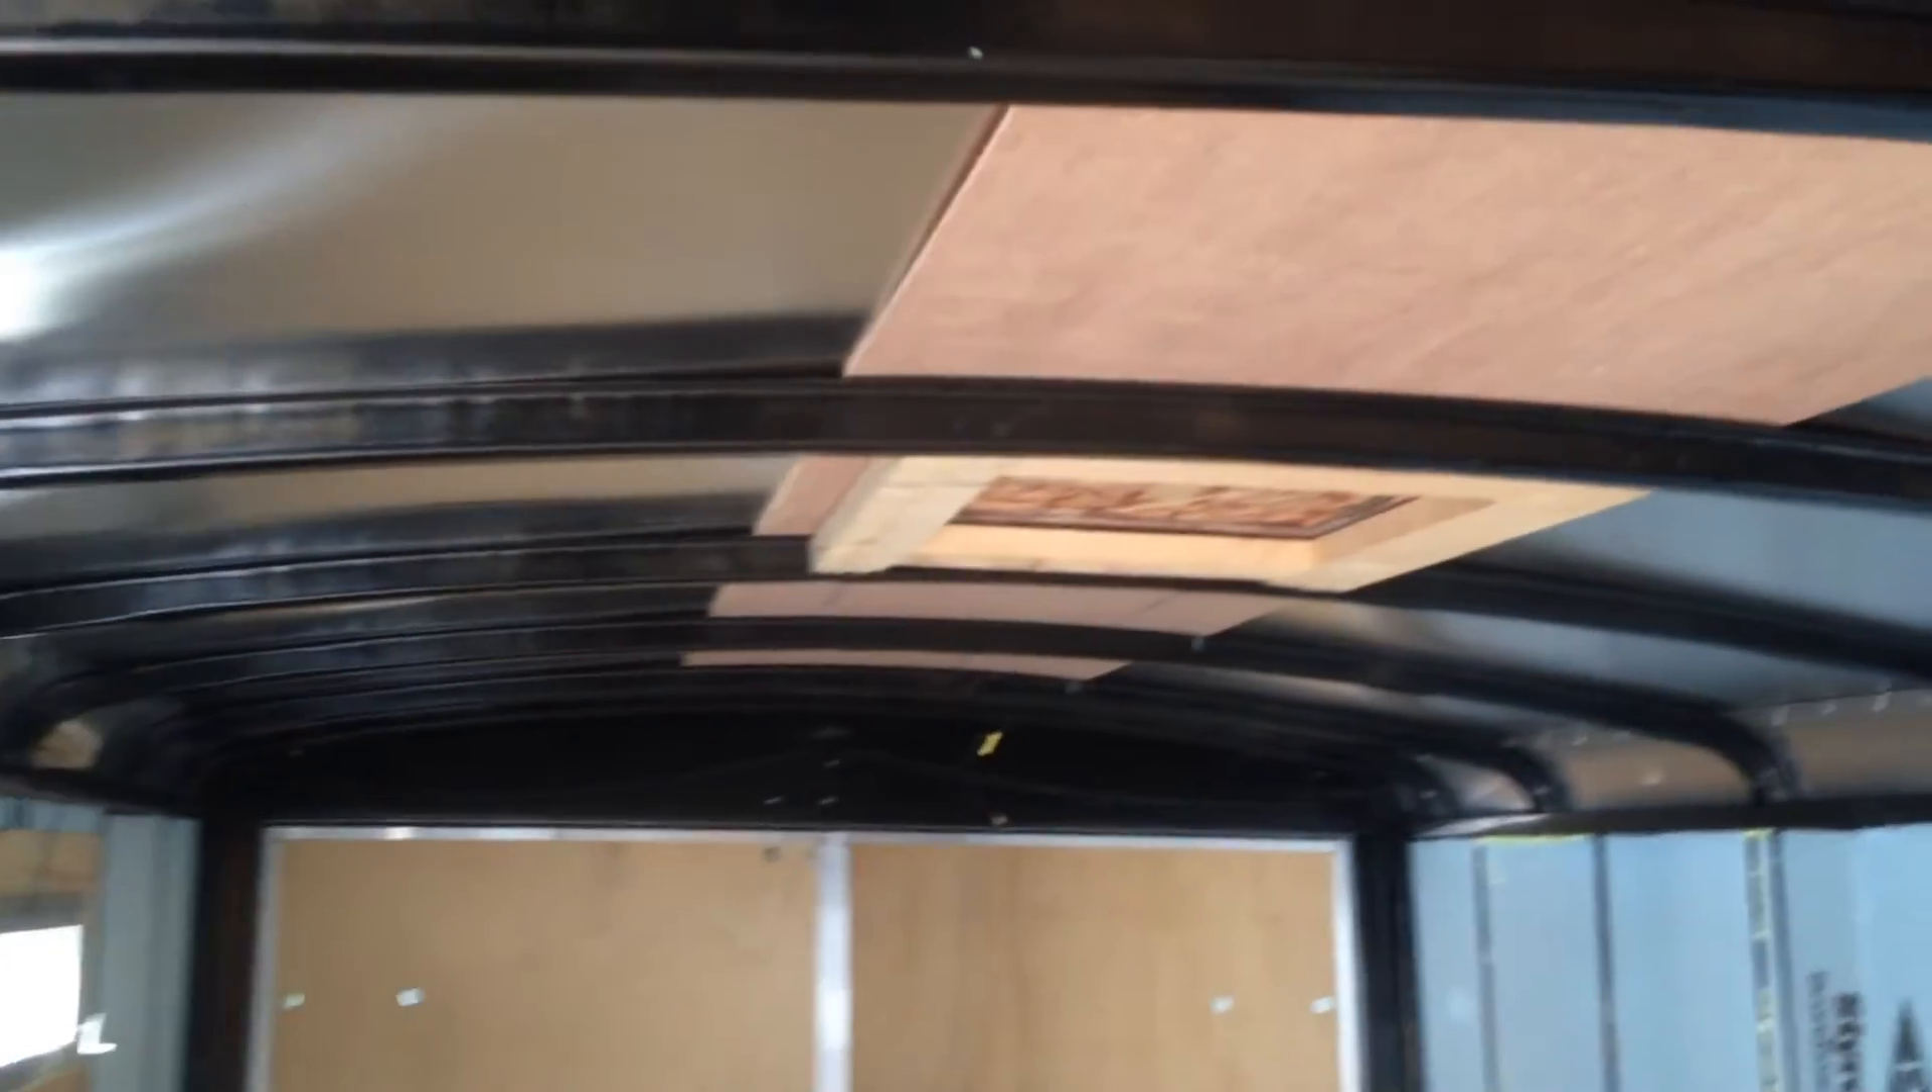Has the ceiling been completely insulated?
No.